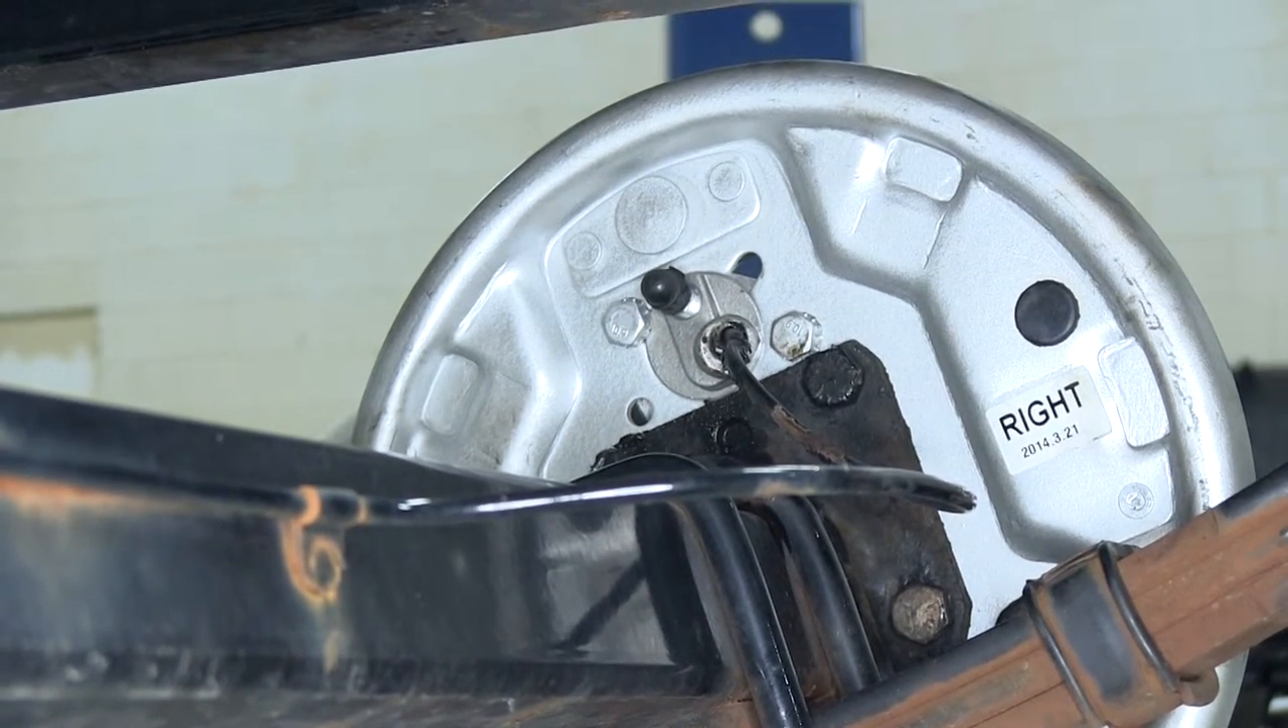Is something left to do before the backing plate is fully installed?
No.